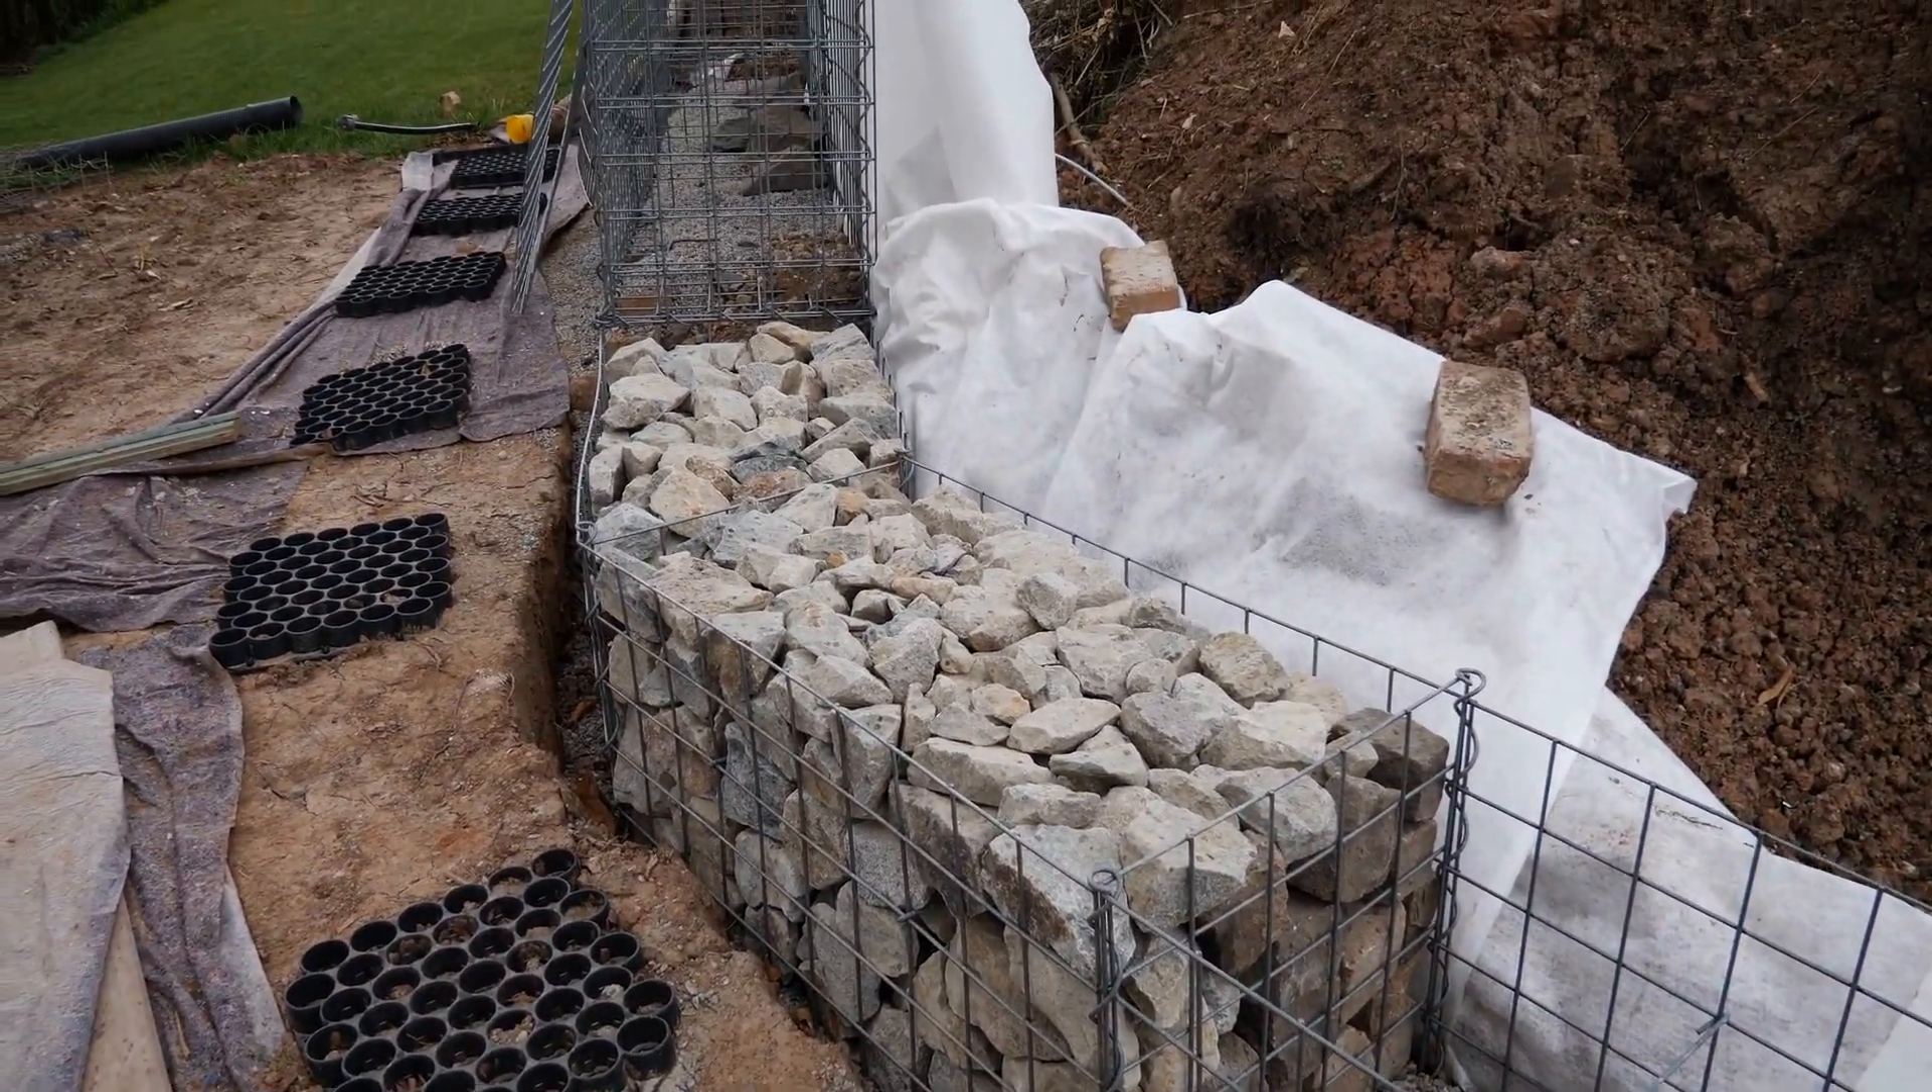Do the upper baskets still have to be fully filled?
Yes.